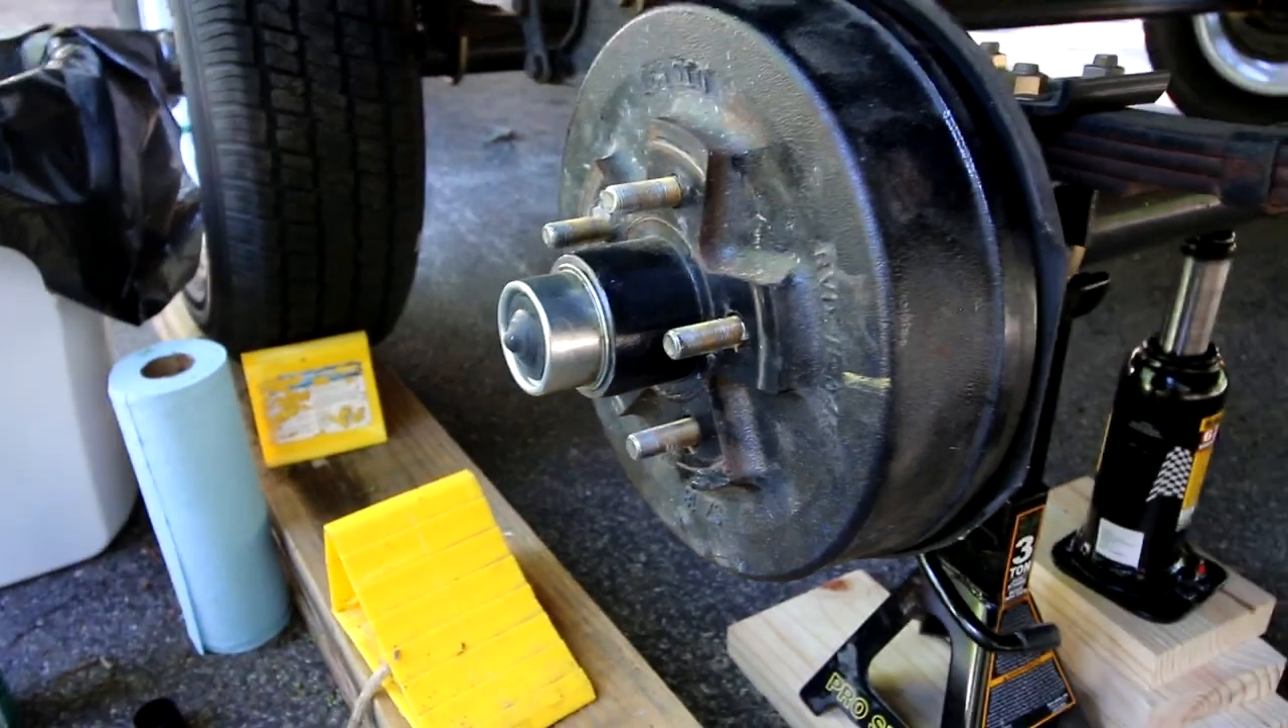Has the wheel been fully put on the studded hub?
No.